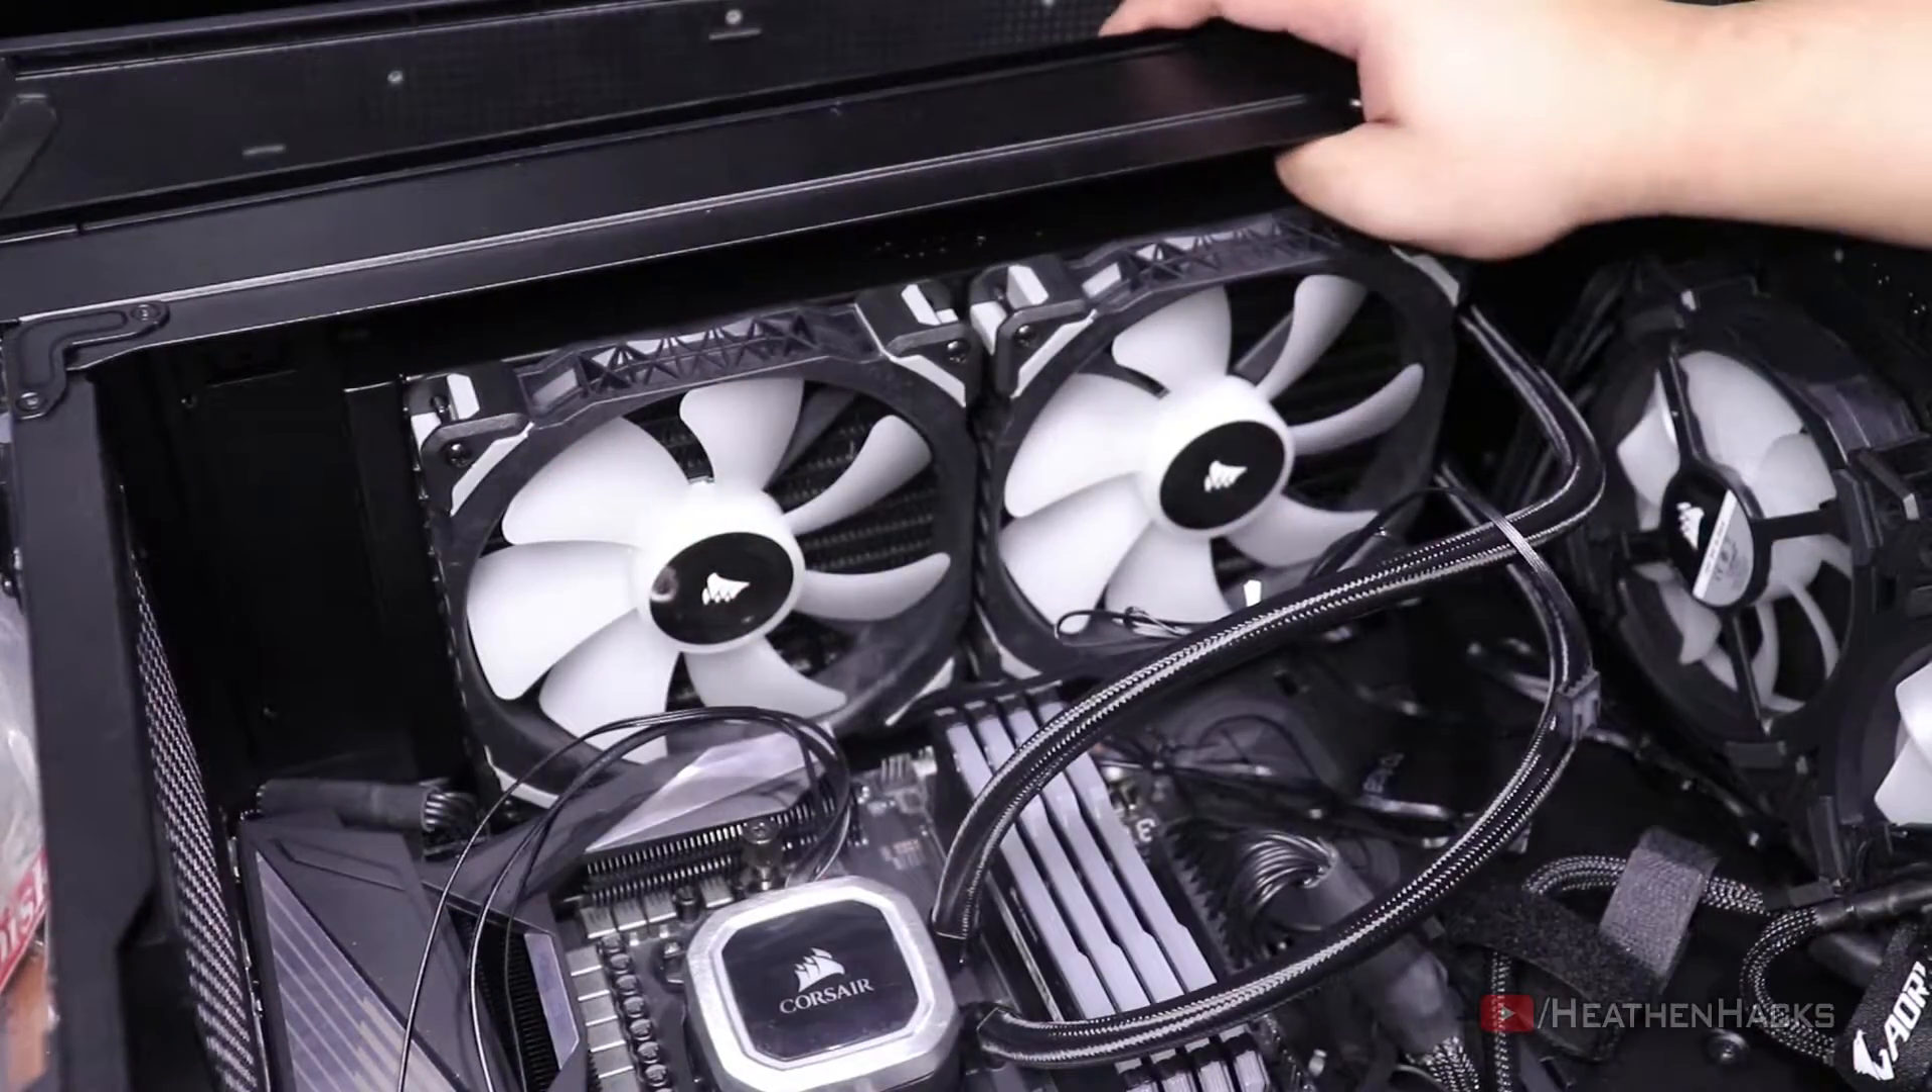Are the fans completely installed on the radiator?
Yes.